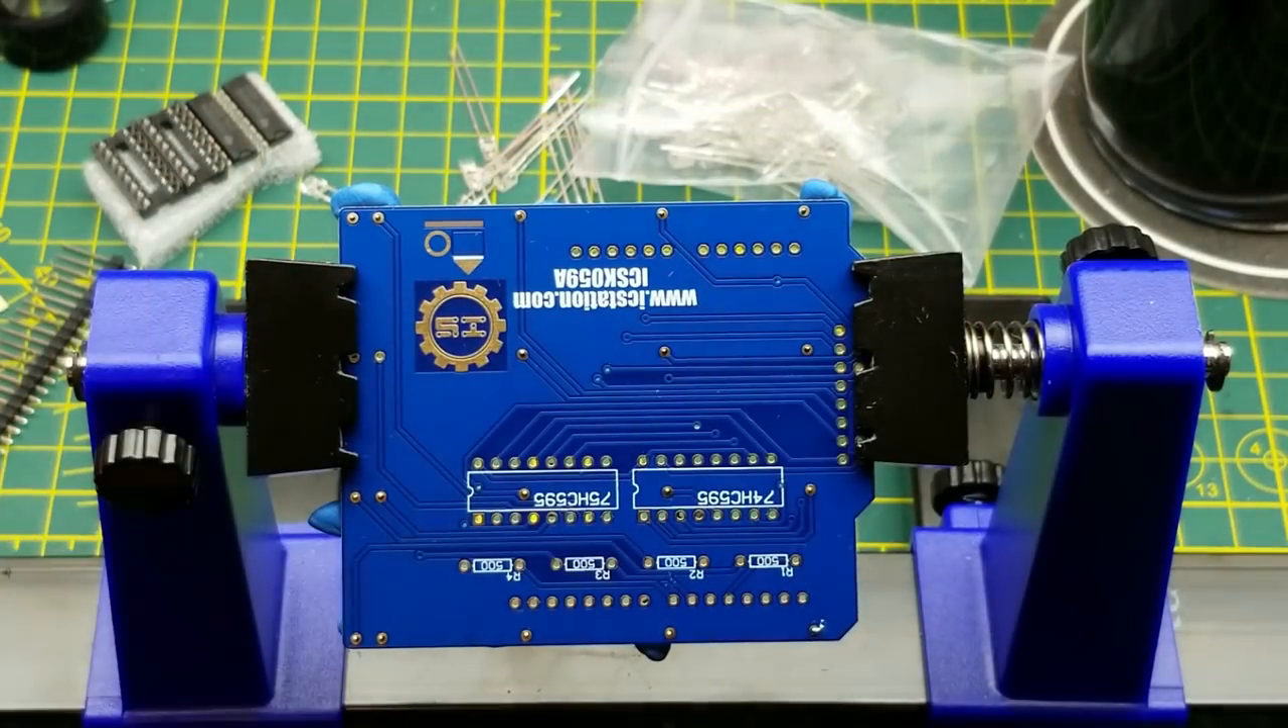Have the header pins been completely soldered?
No.